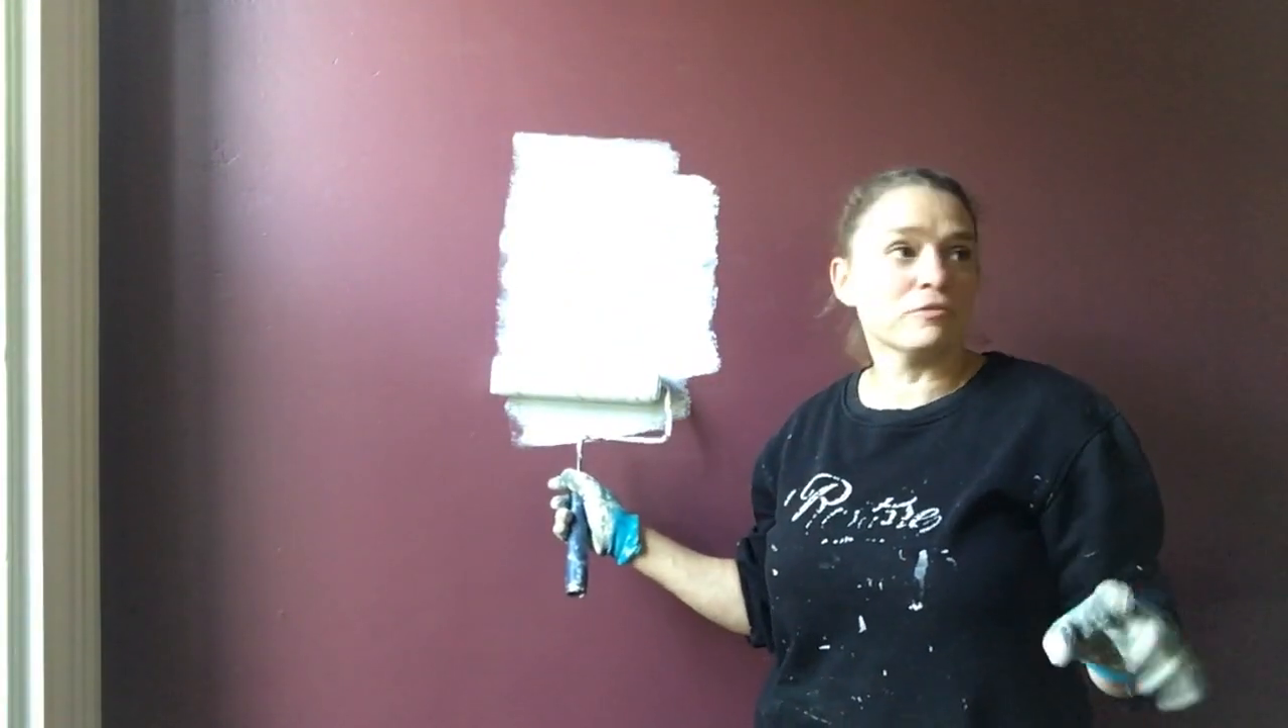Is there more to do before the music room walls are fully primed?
Yes.